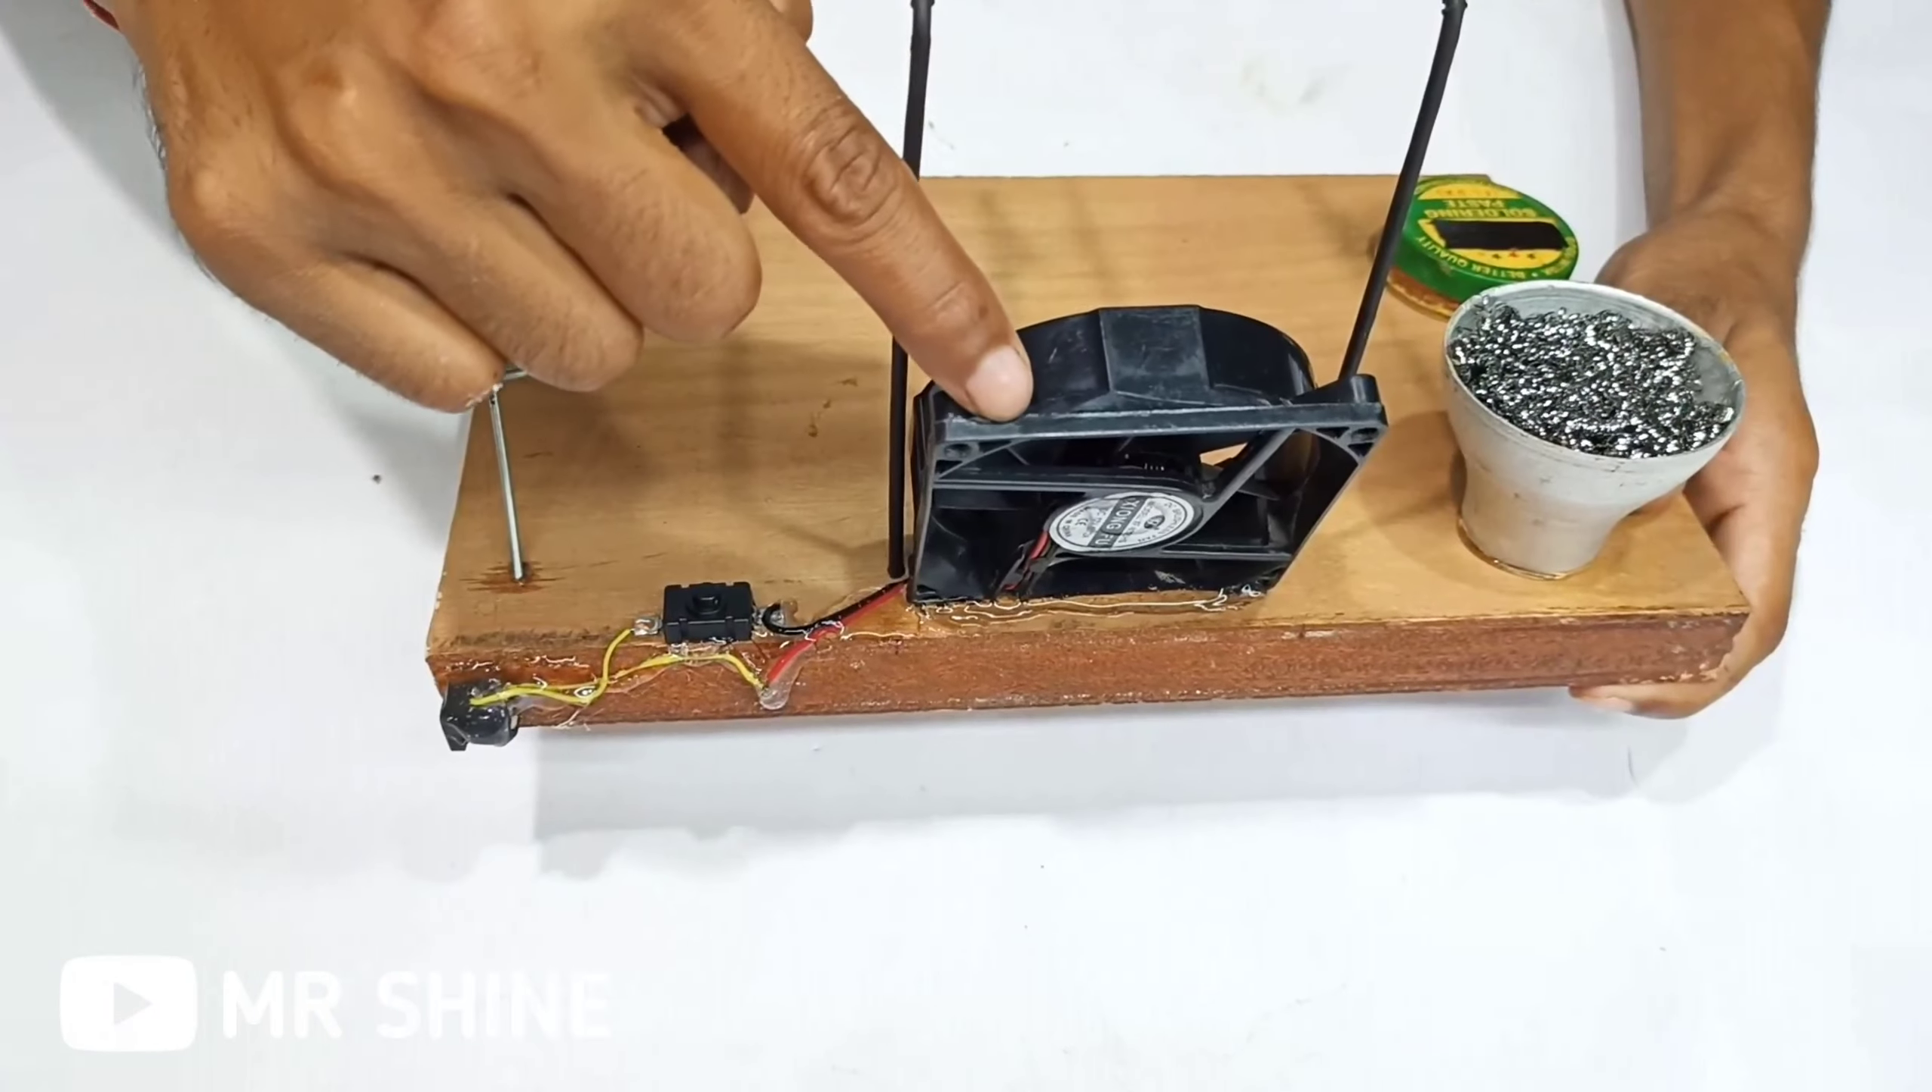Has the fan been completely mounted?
Yes.